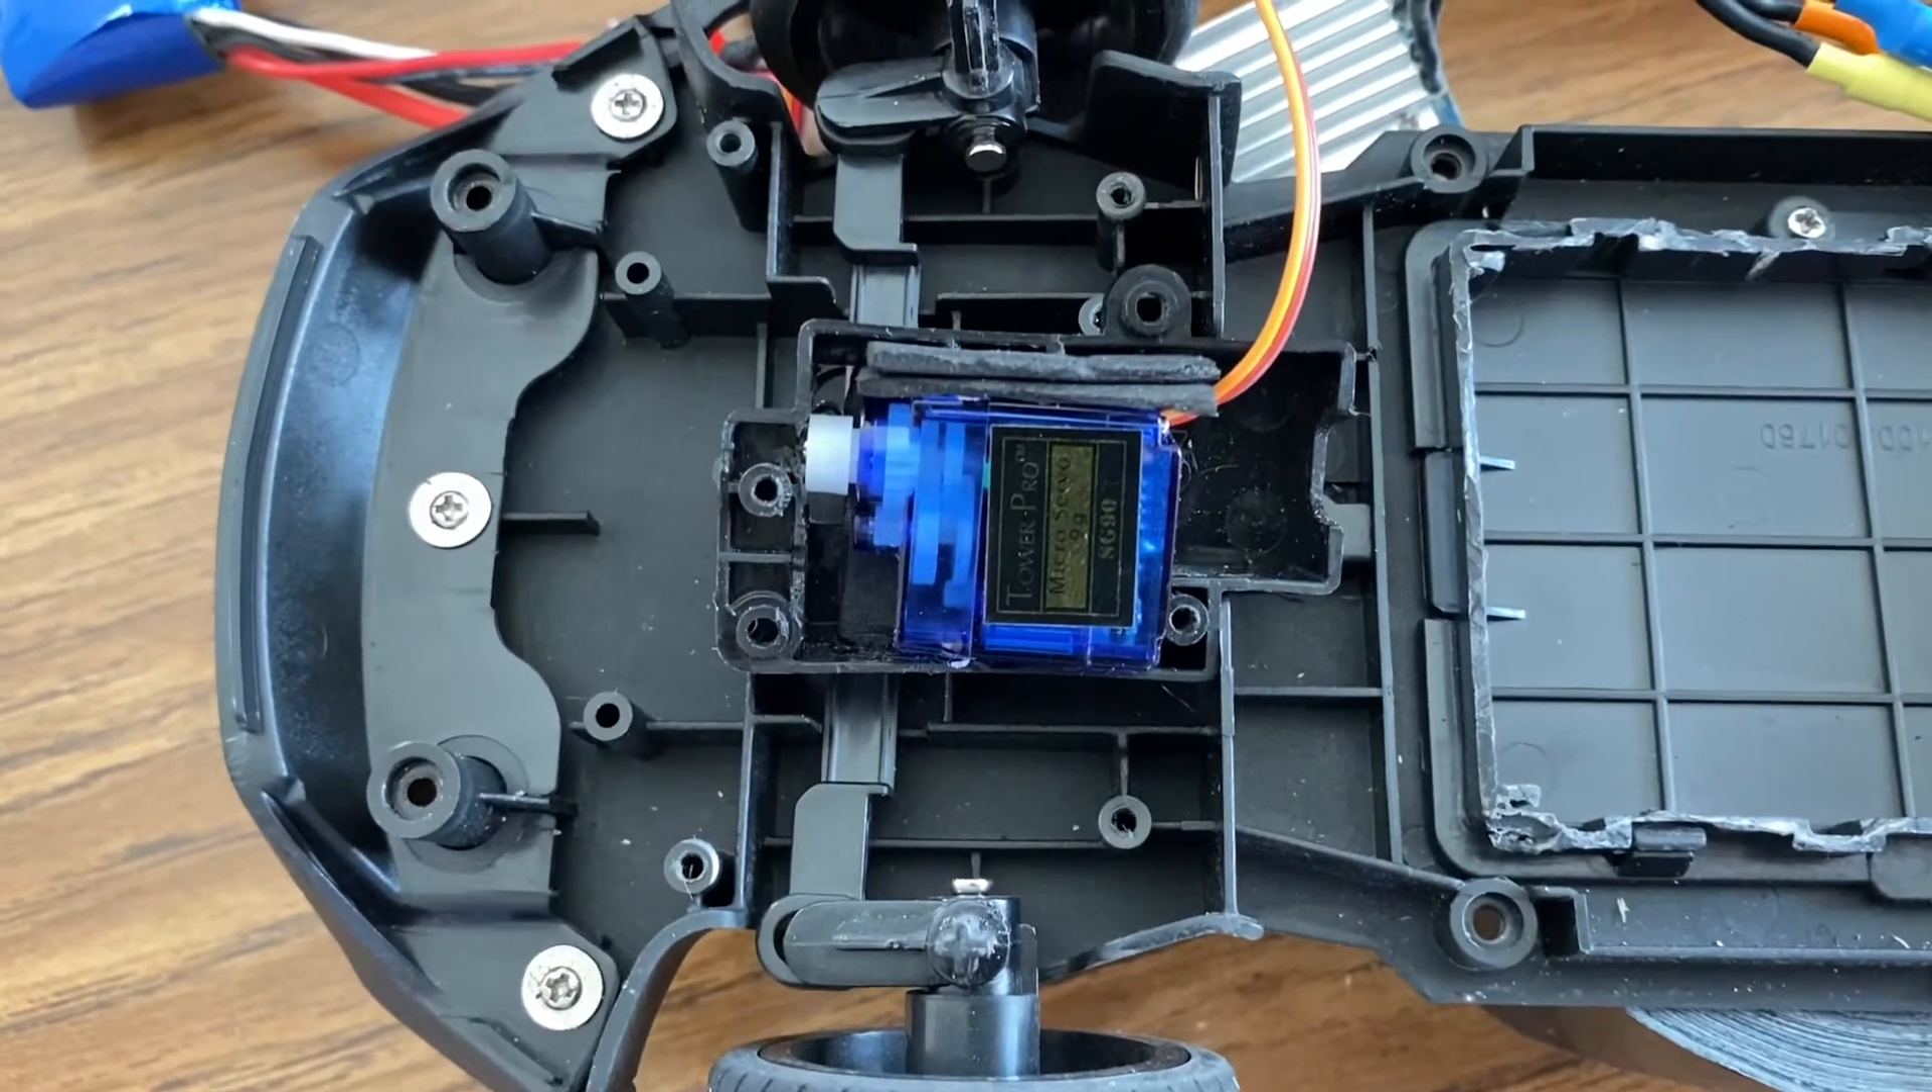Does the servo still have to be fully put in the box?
No.